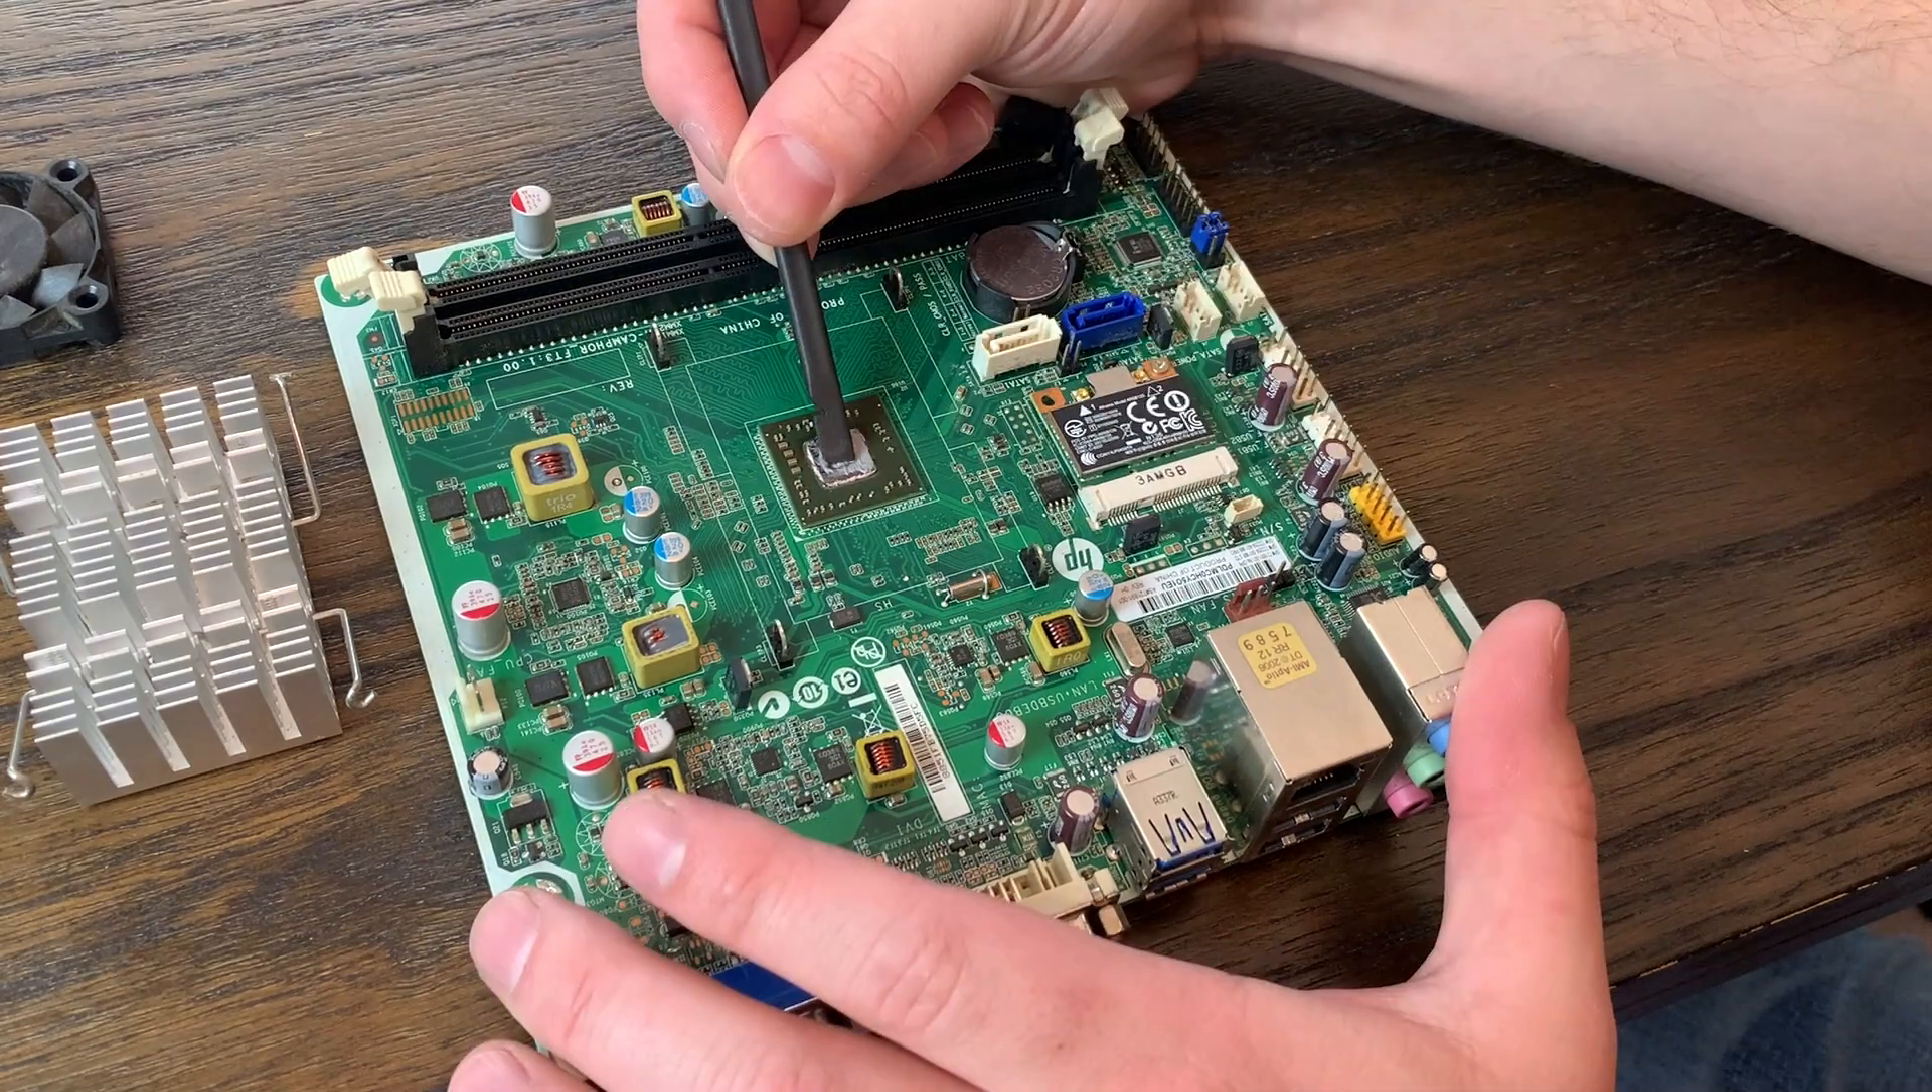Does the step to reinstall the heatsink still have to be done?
Yes.